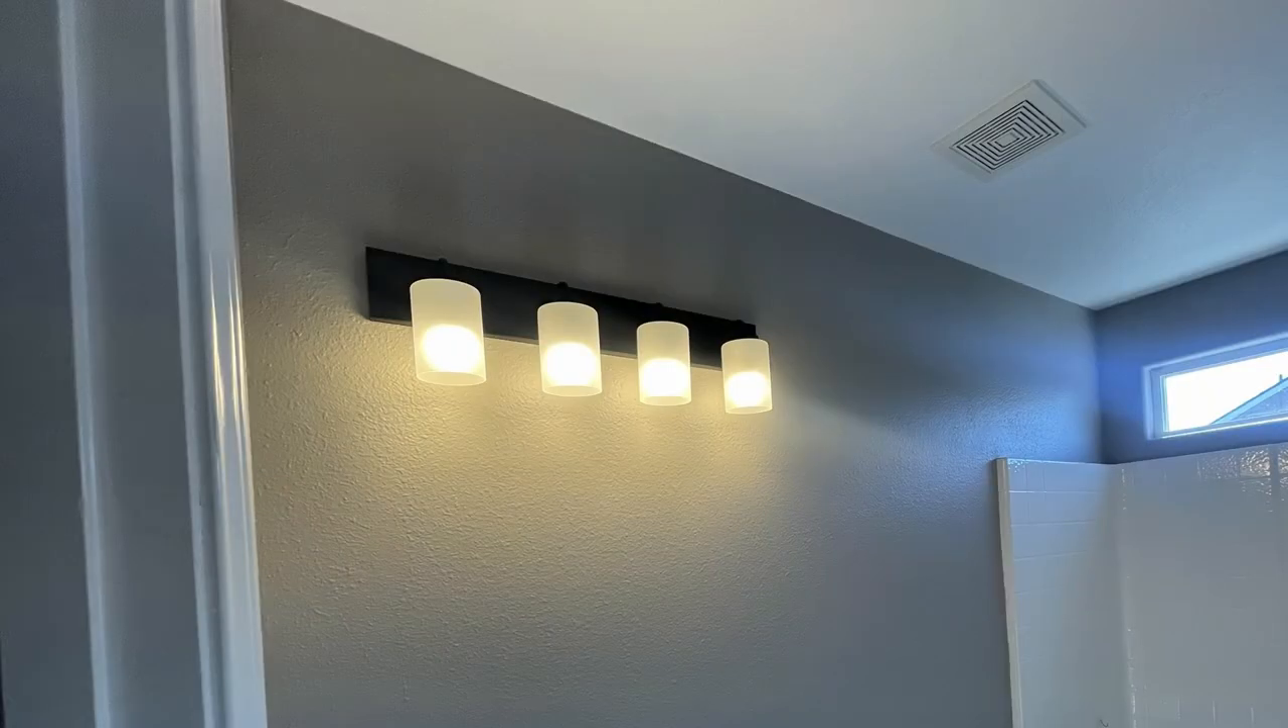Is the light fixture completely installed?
Yes.